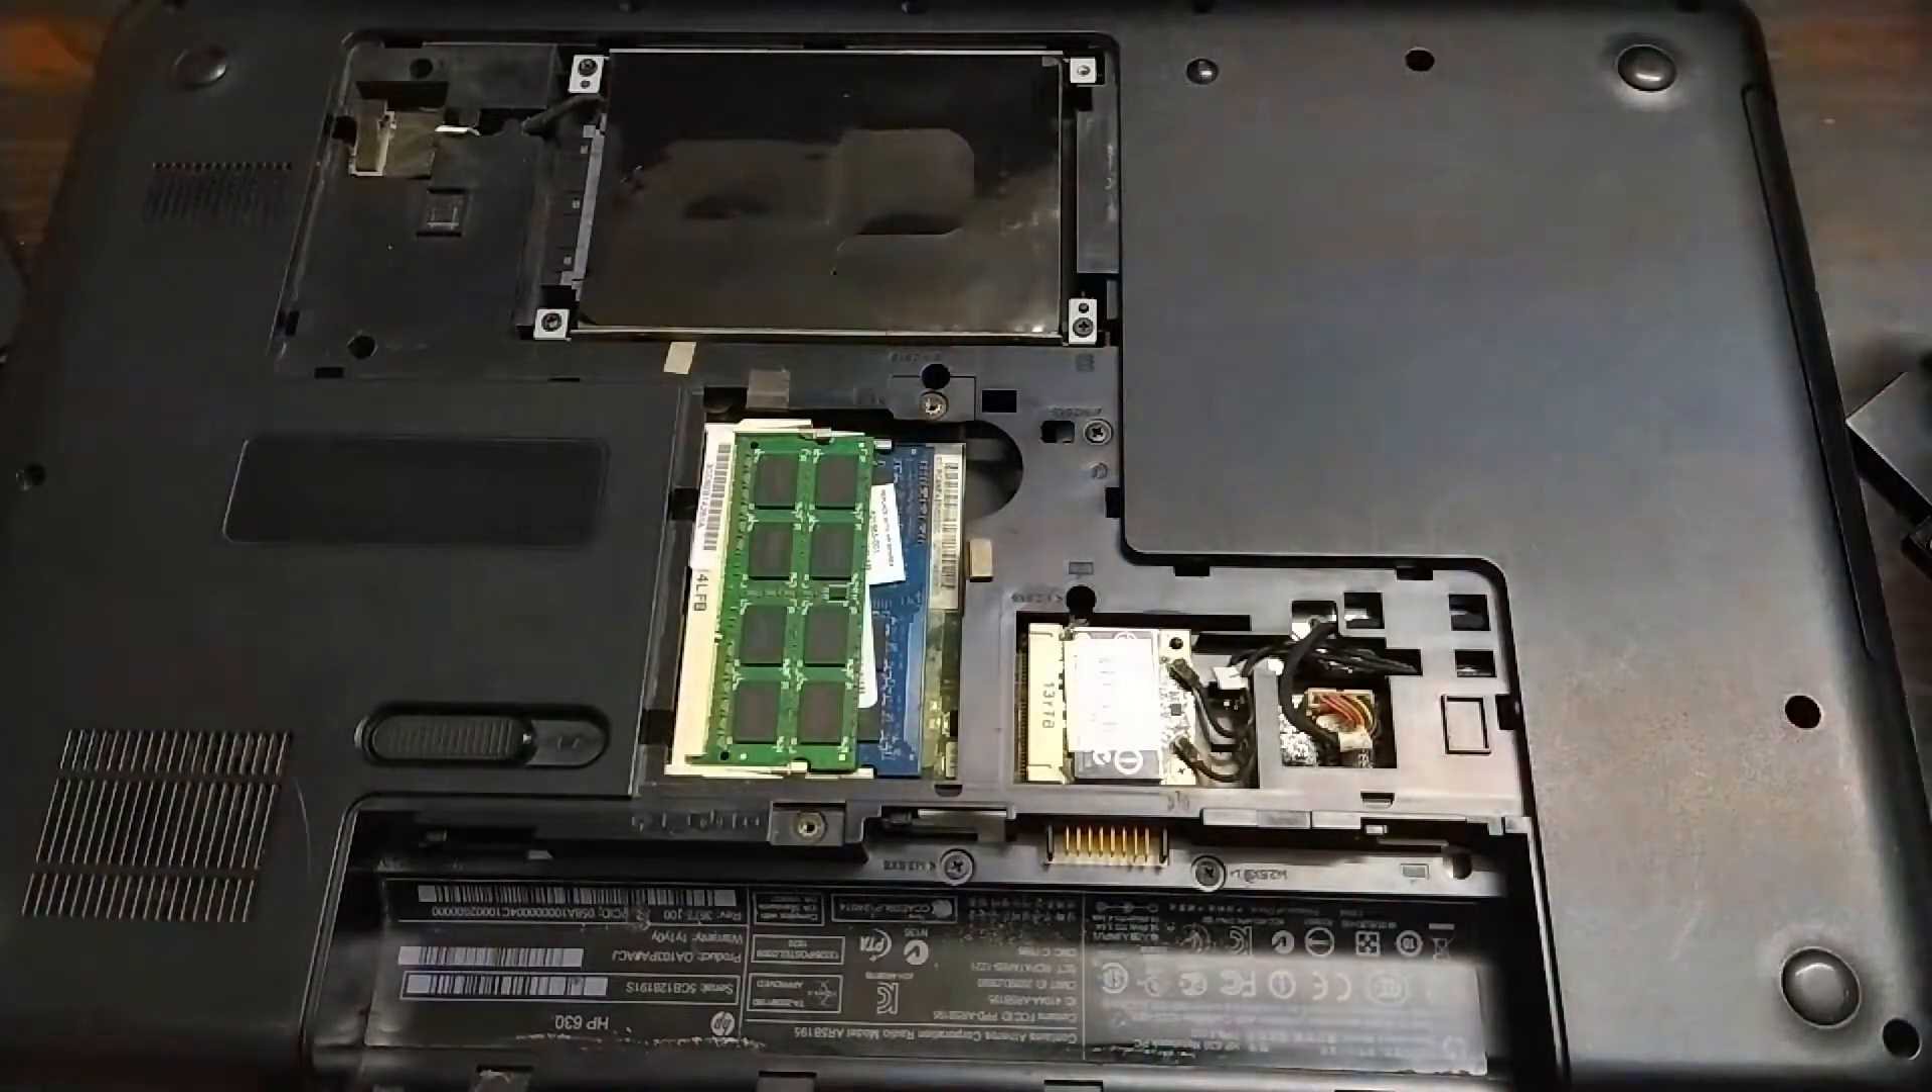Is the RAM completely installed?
Yes.